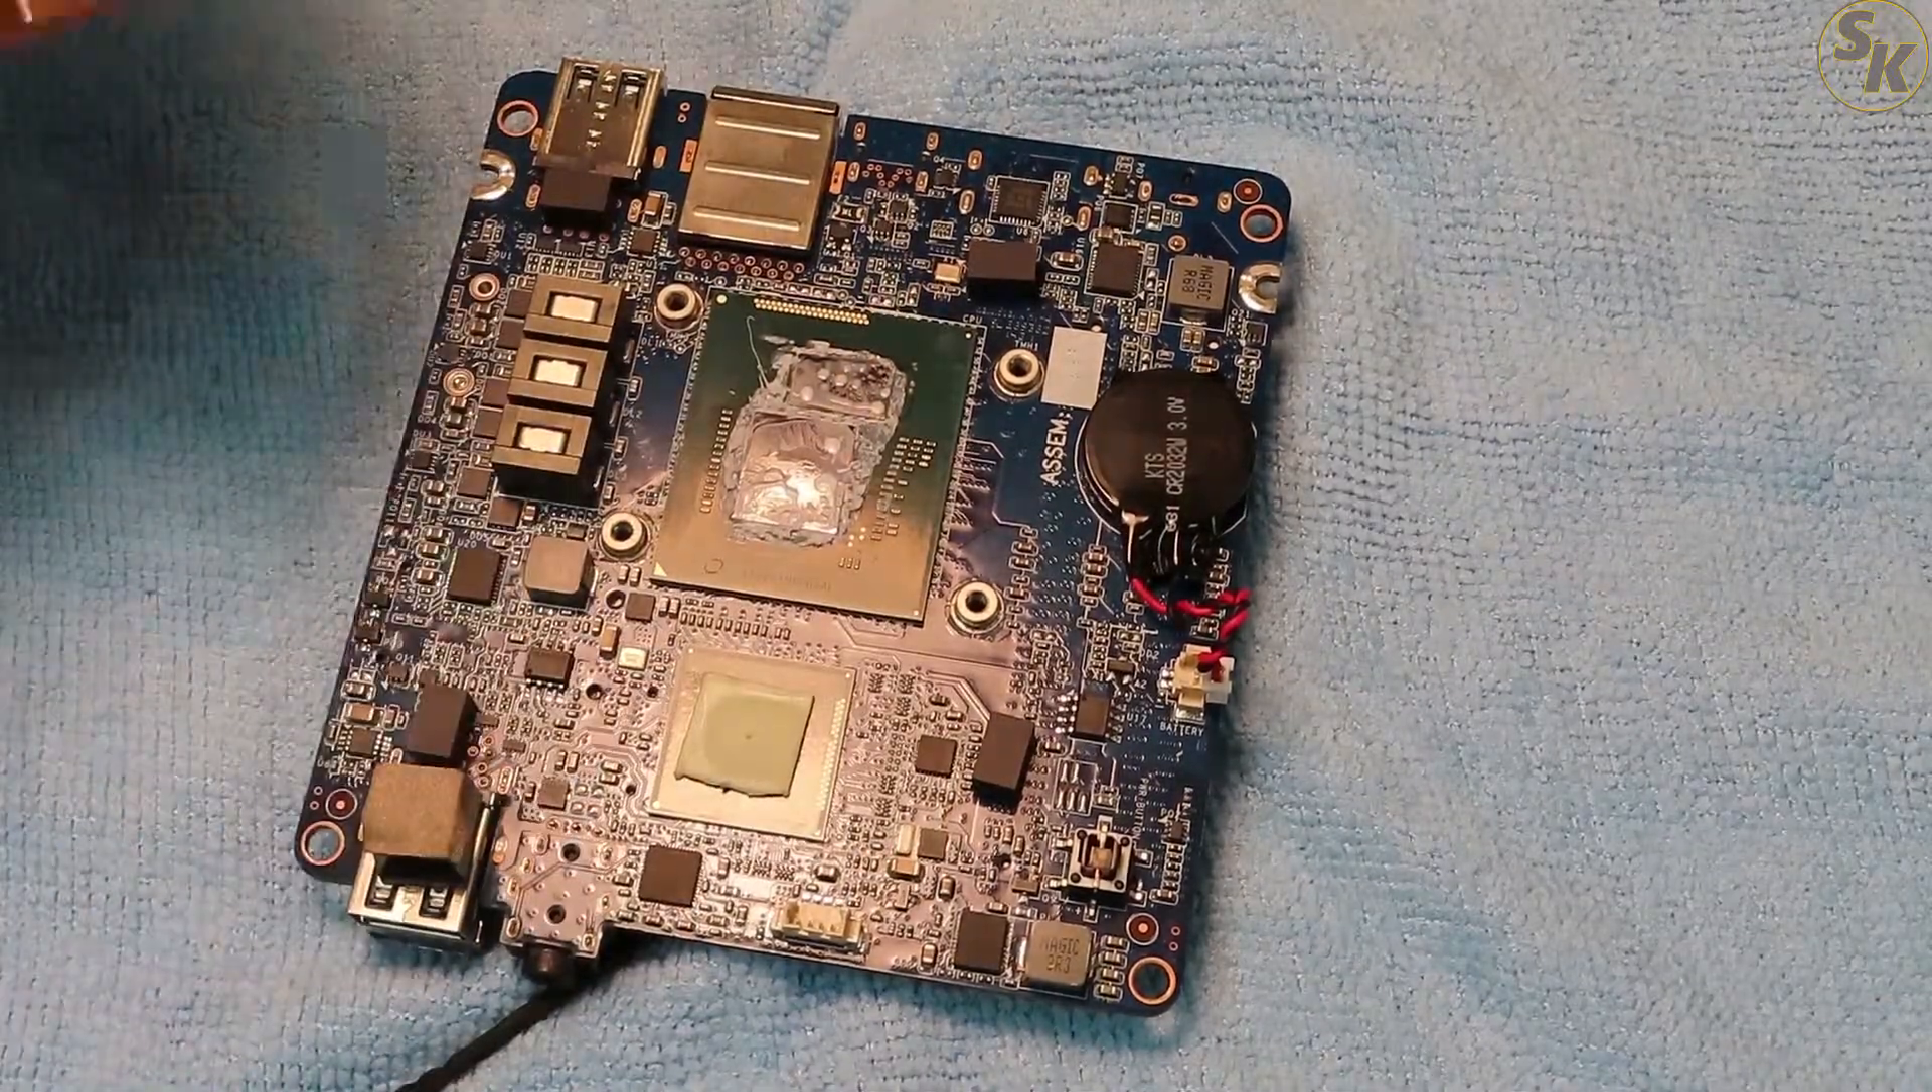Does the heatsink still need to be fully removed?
No.